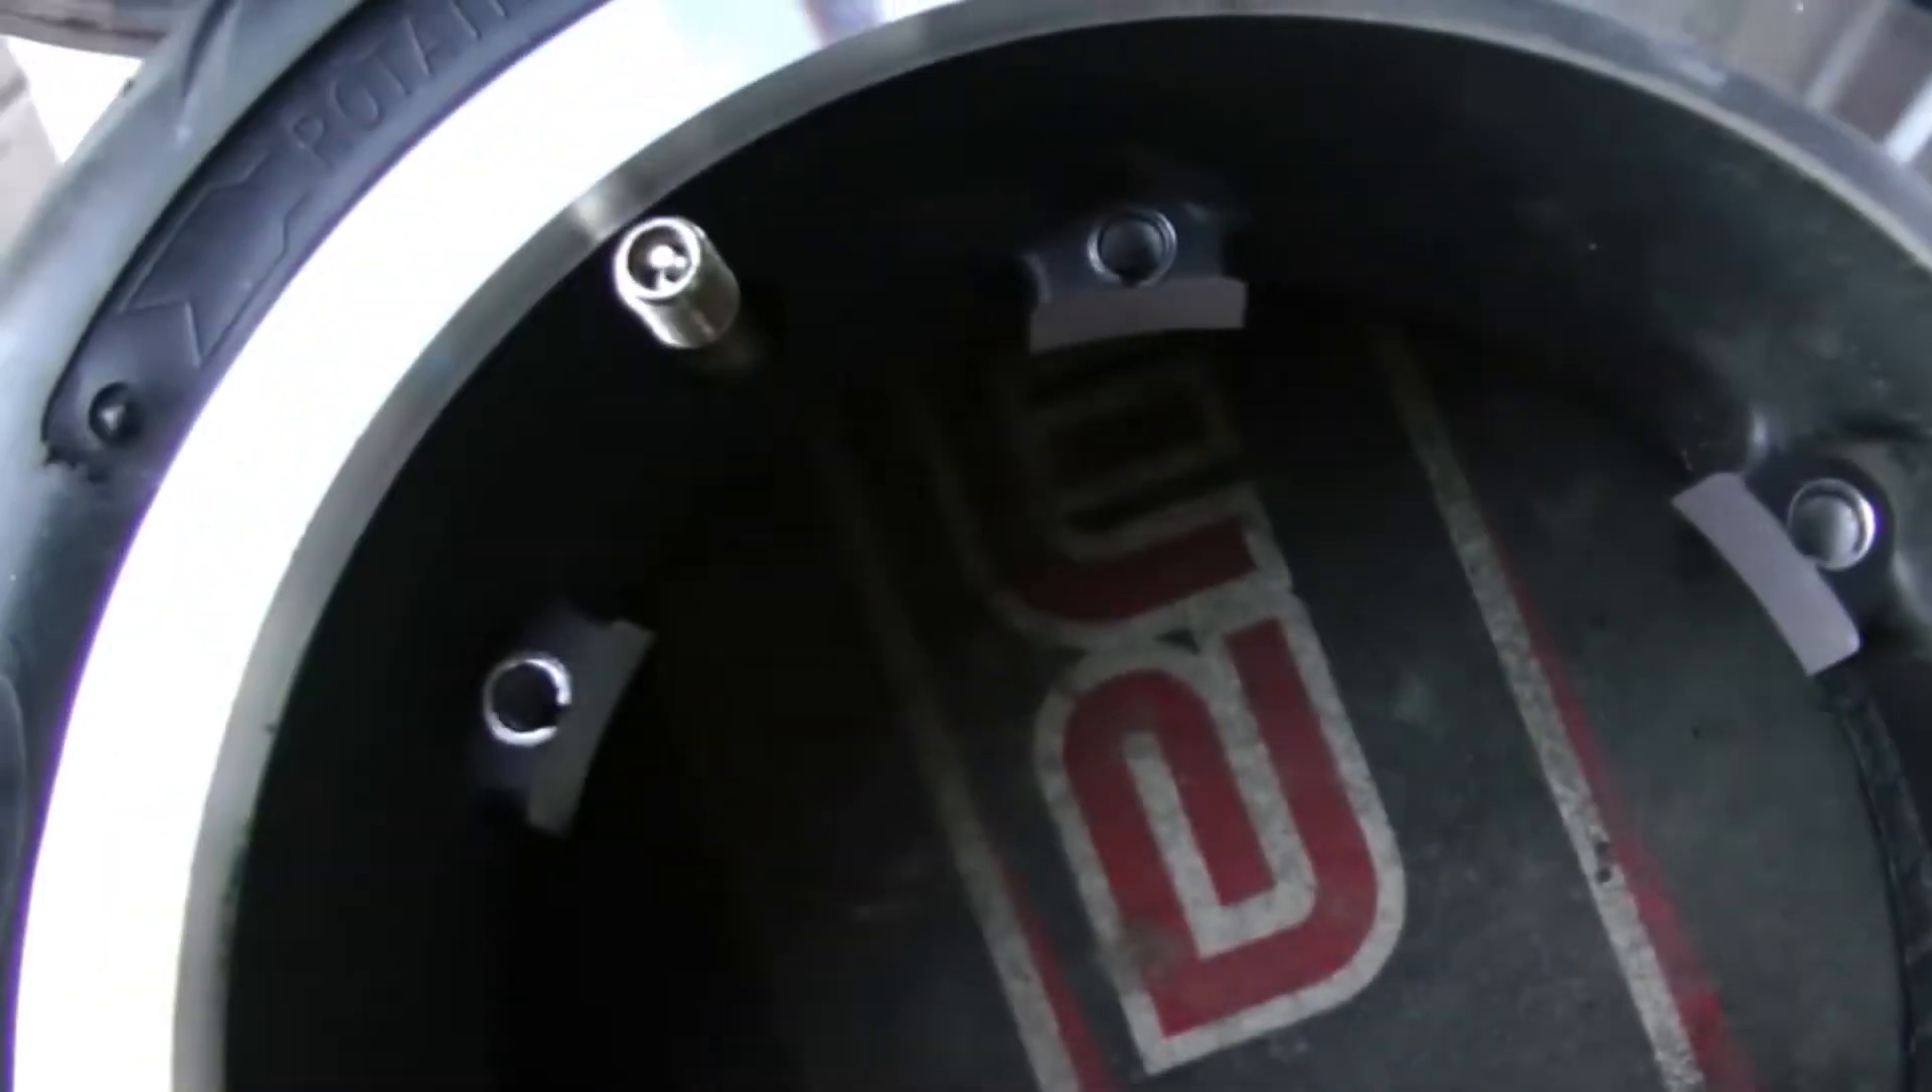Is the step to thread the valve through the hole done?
Yes.